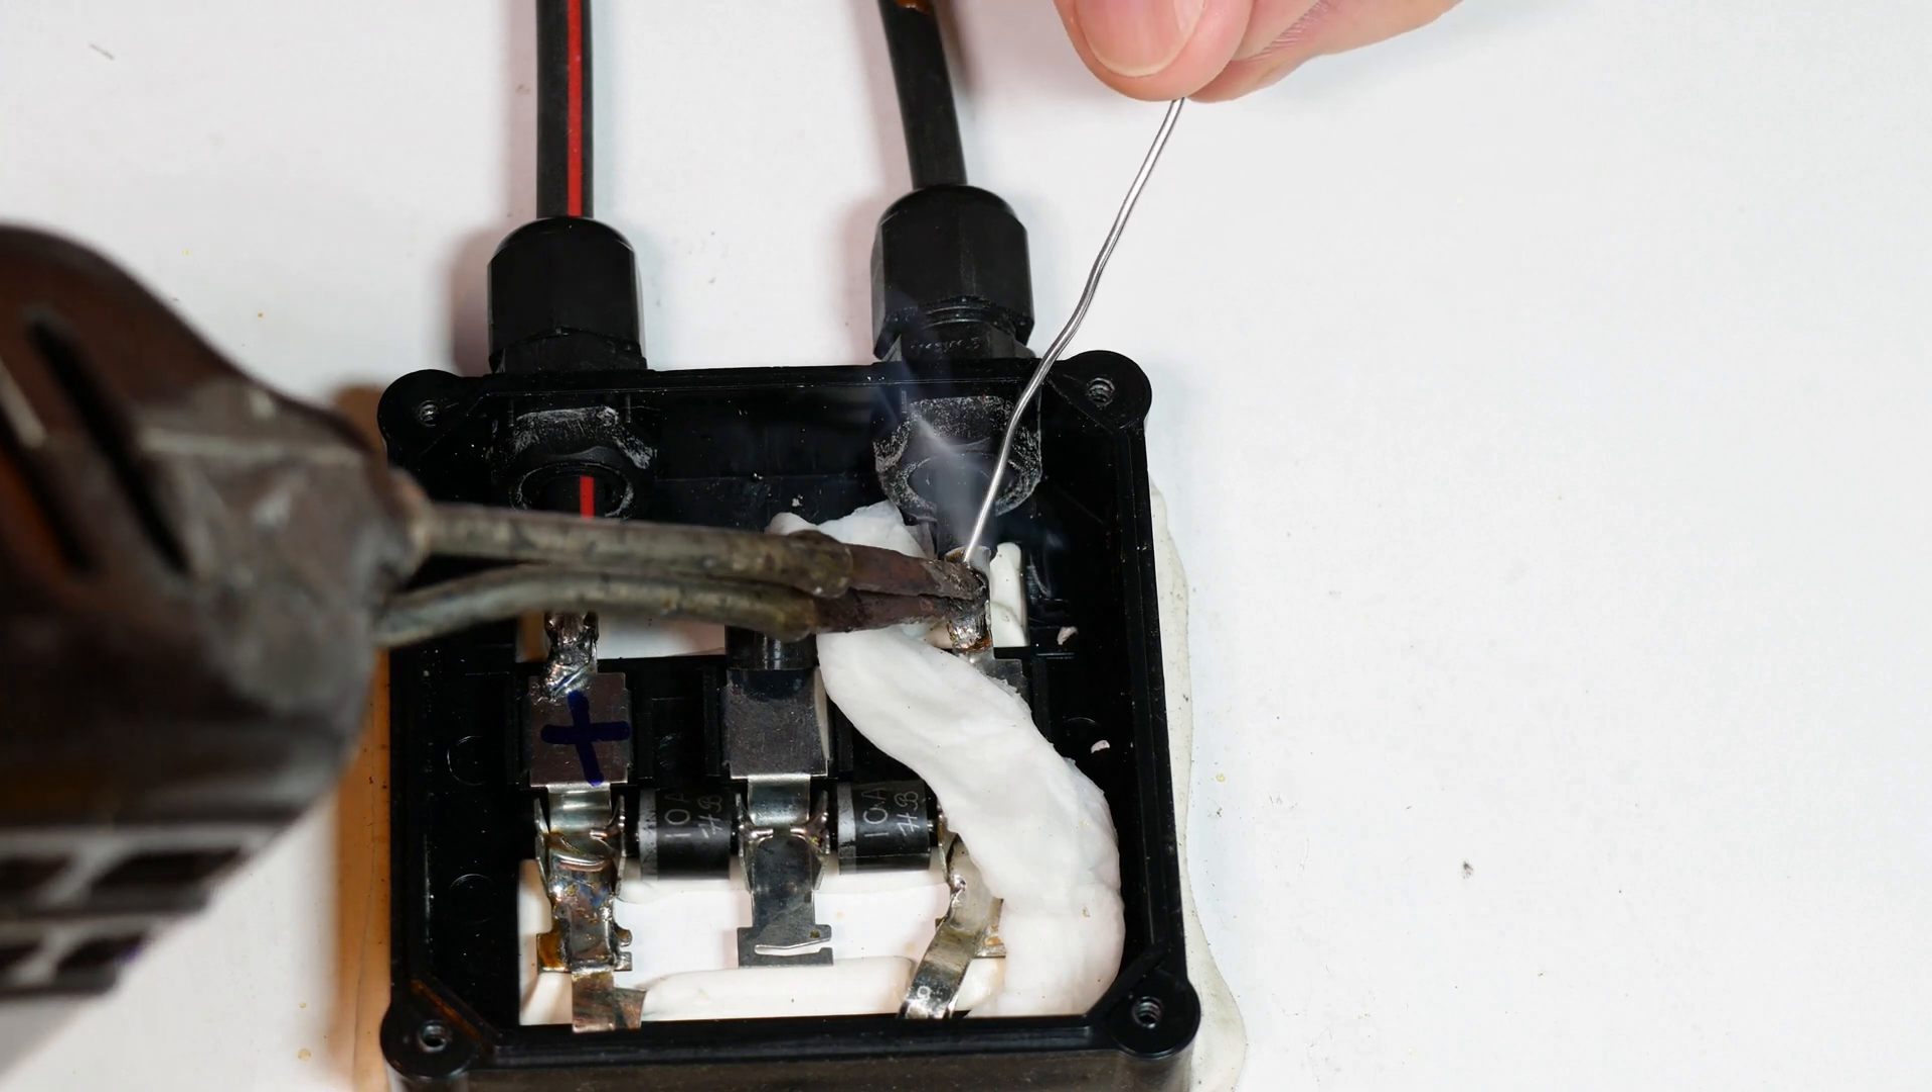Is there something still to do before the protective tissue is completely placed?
No.